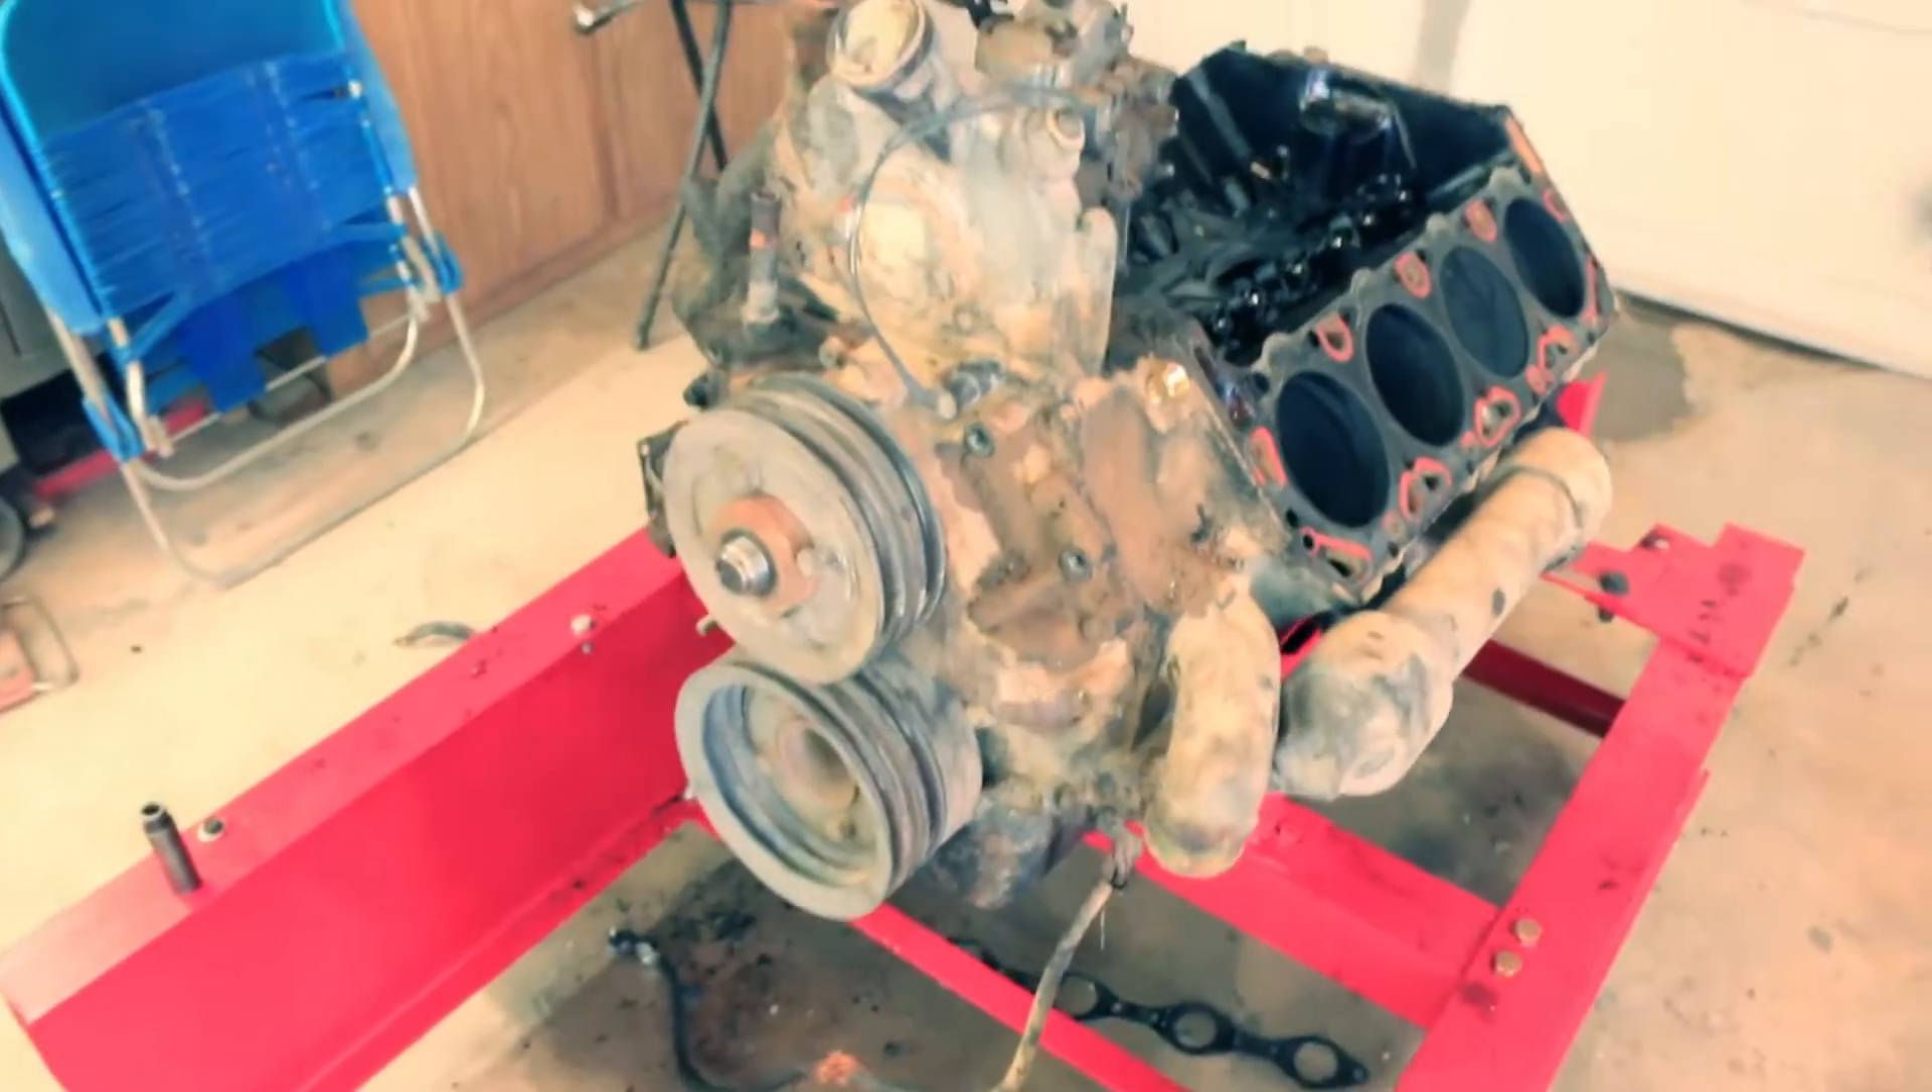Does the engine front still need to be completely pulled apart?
Yes.